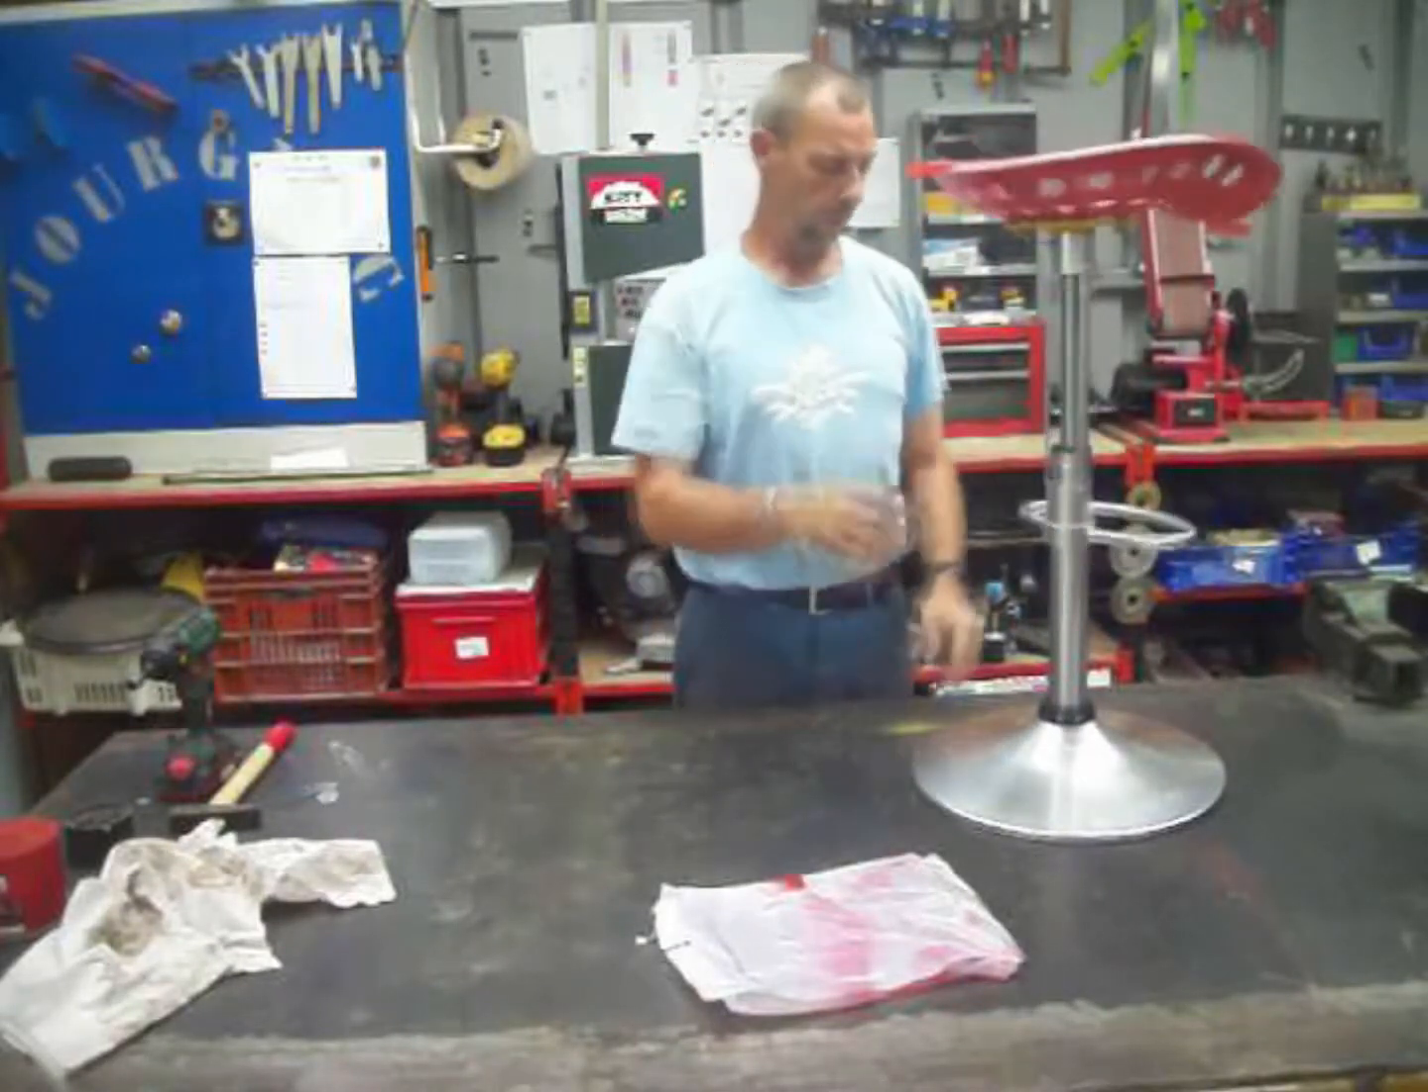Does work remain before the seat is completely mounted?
No.